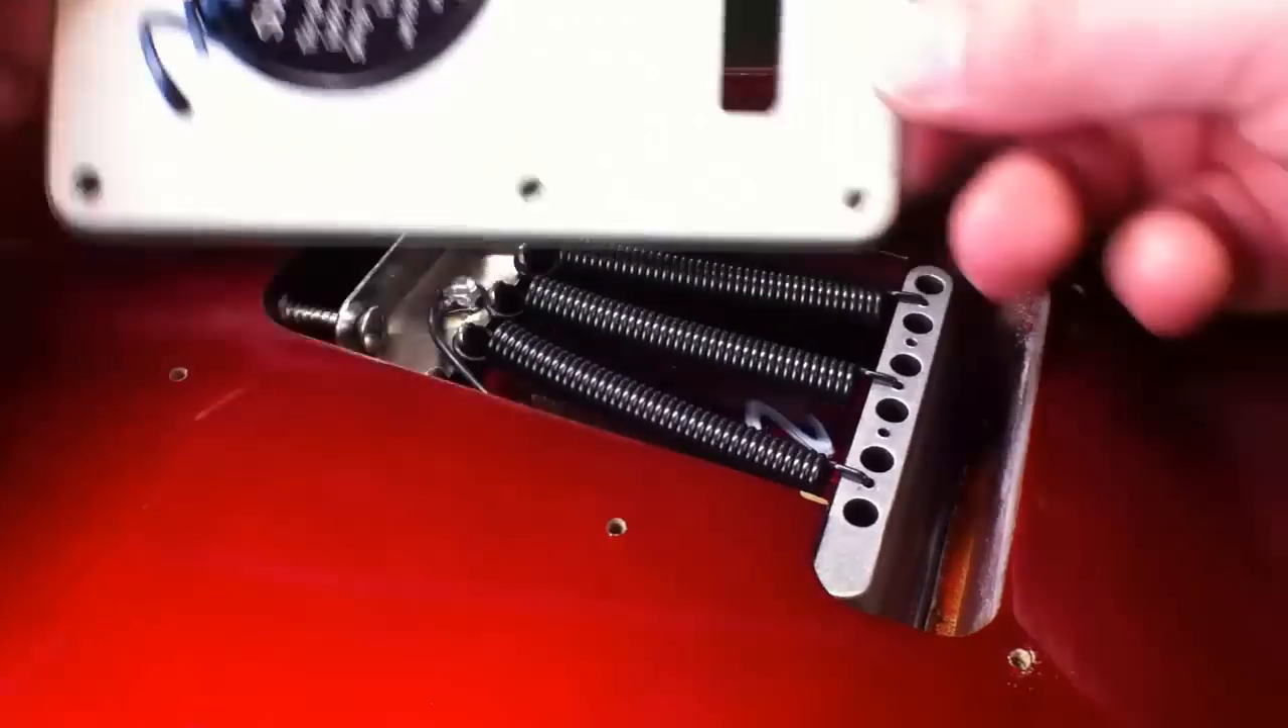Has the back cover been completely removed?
Yes.